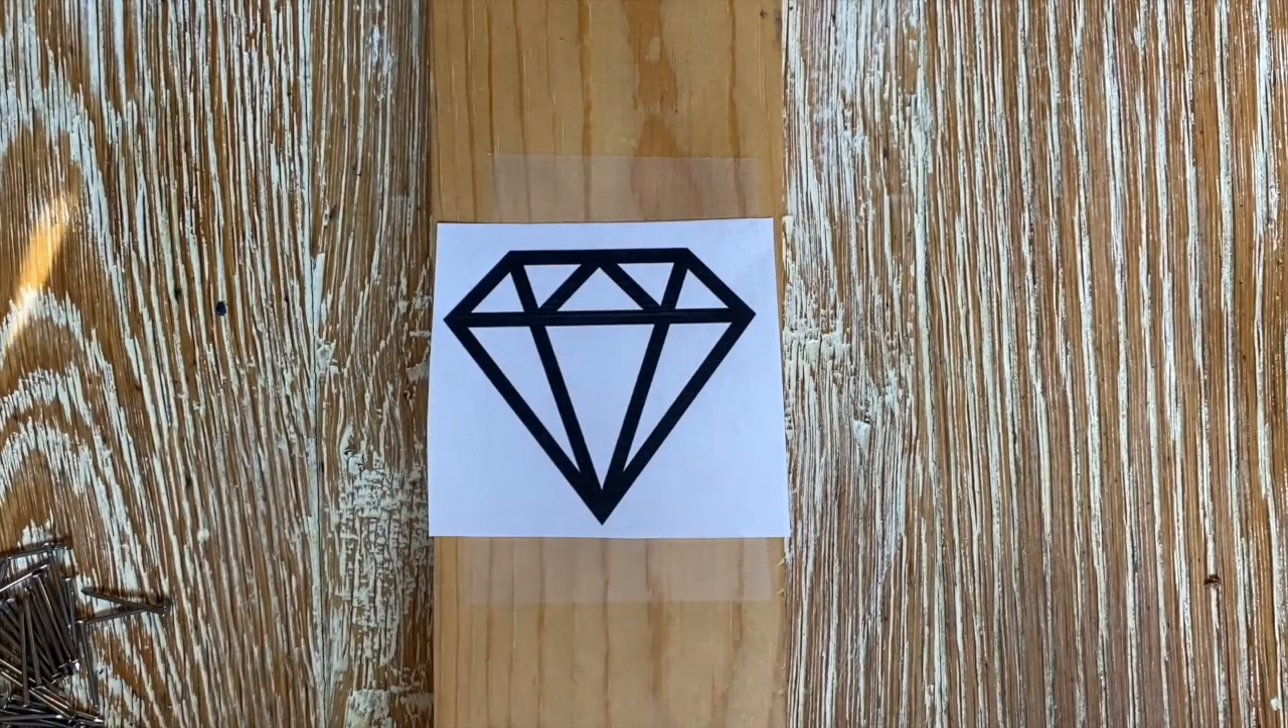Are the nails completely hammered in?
No.